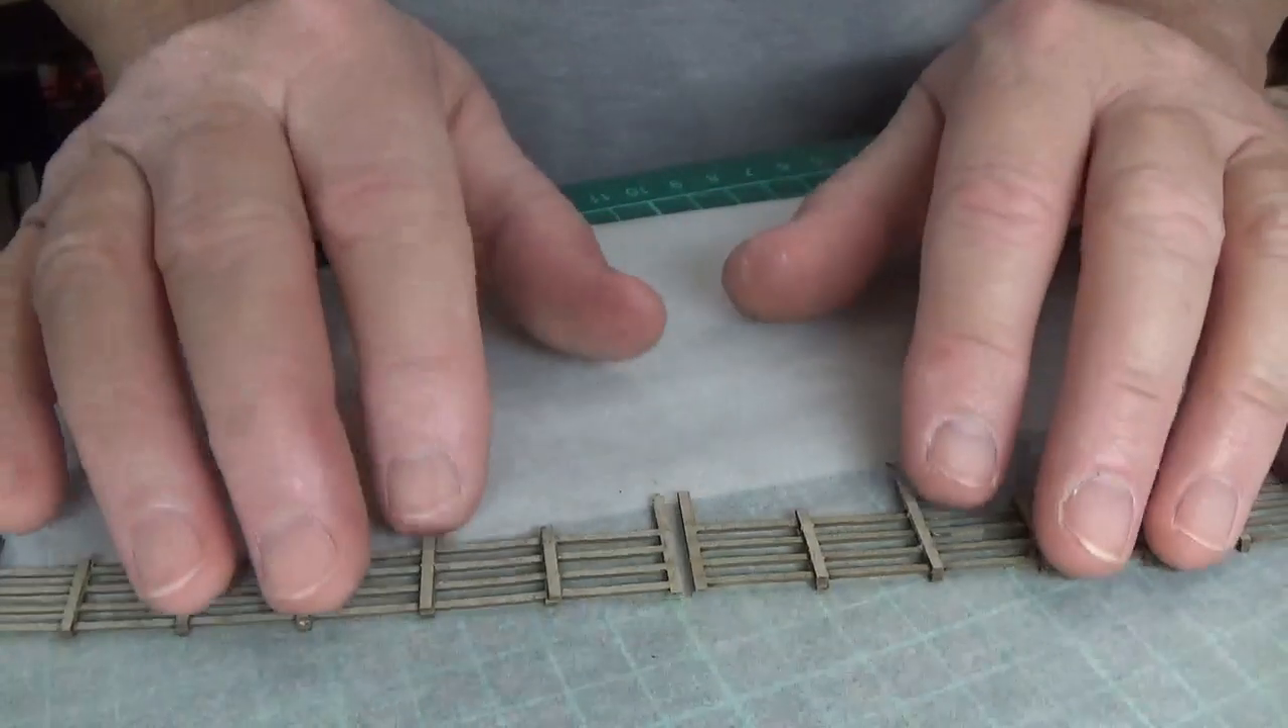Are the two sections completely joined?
No.